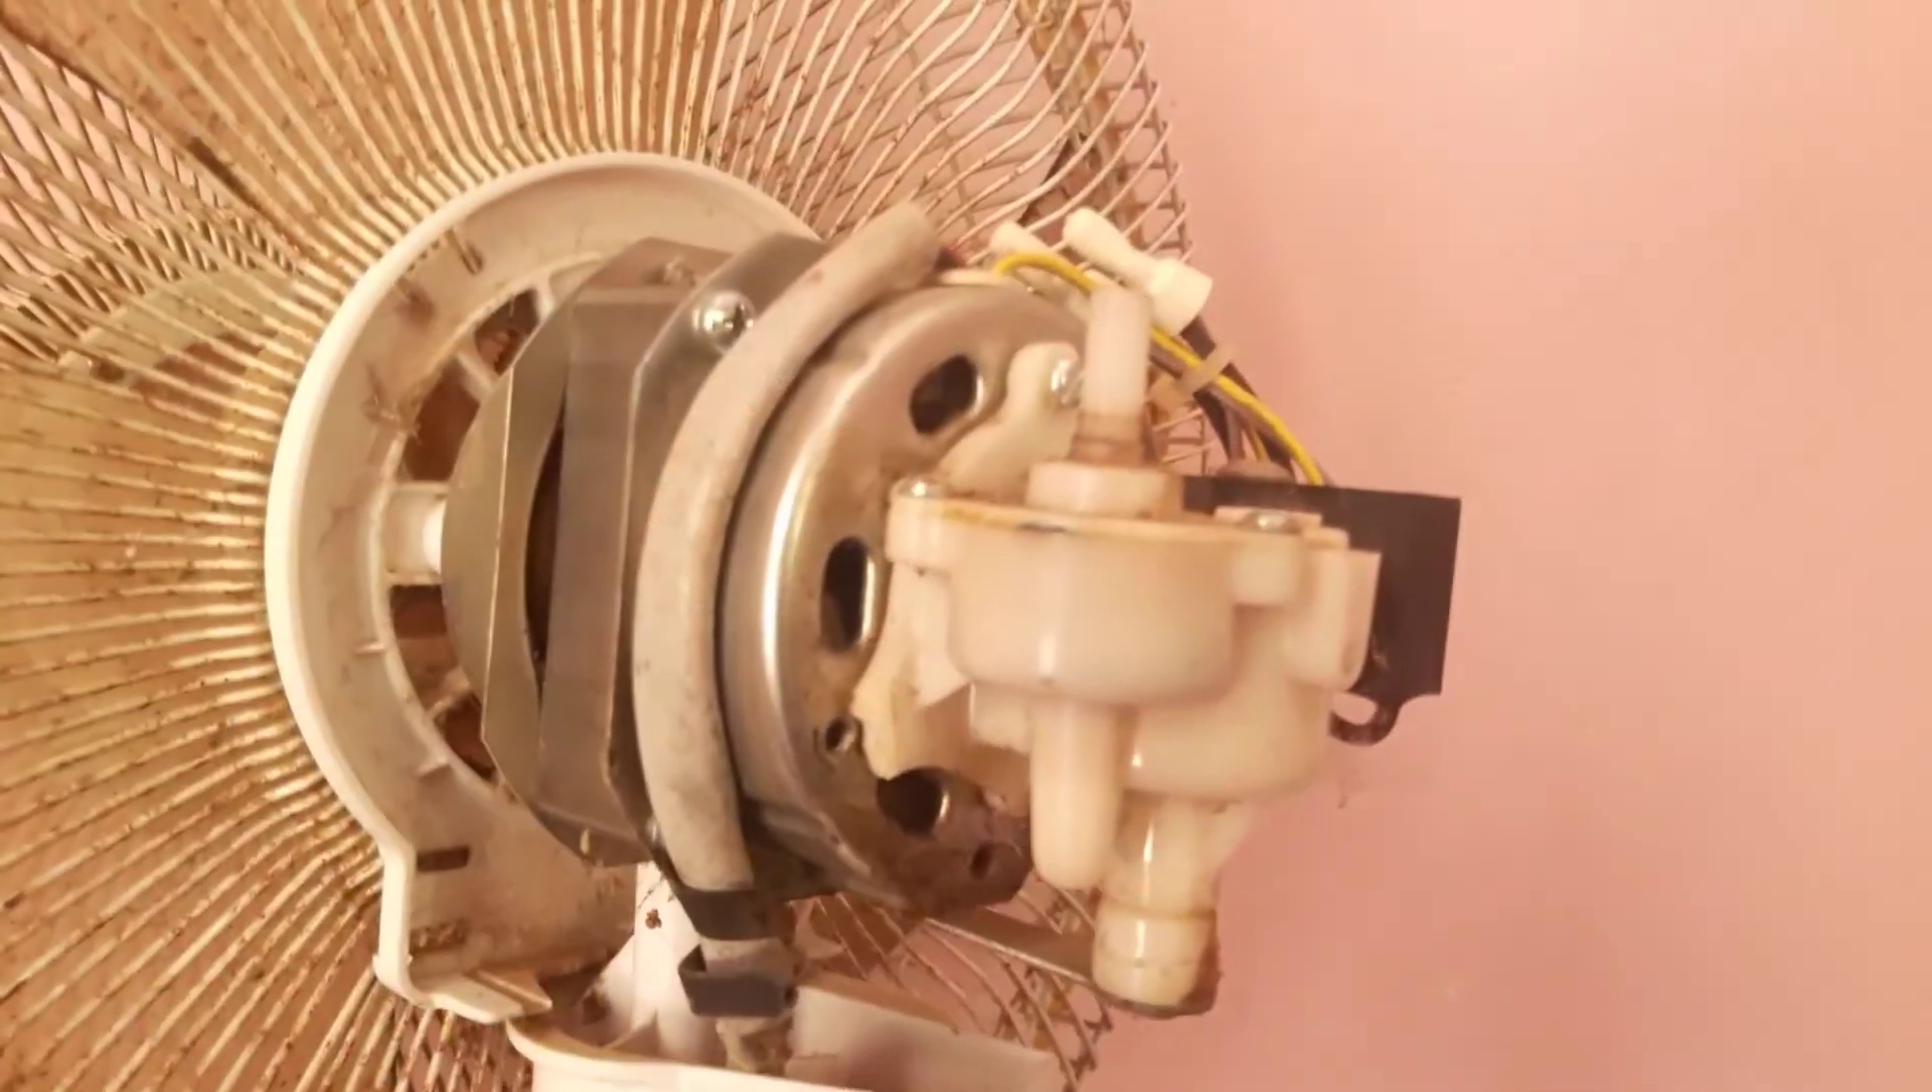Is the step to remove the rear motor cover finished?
Yes.